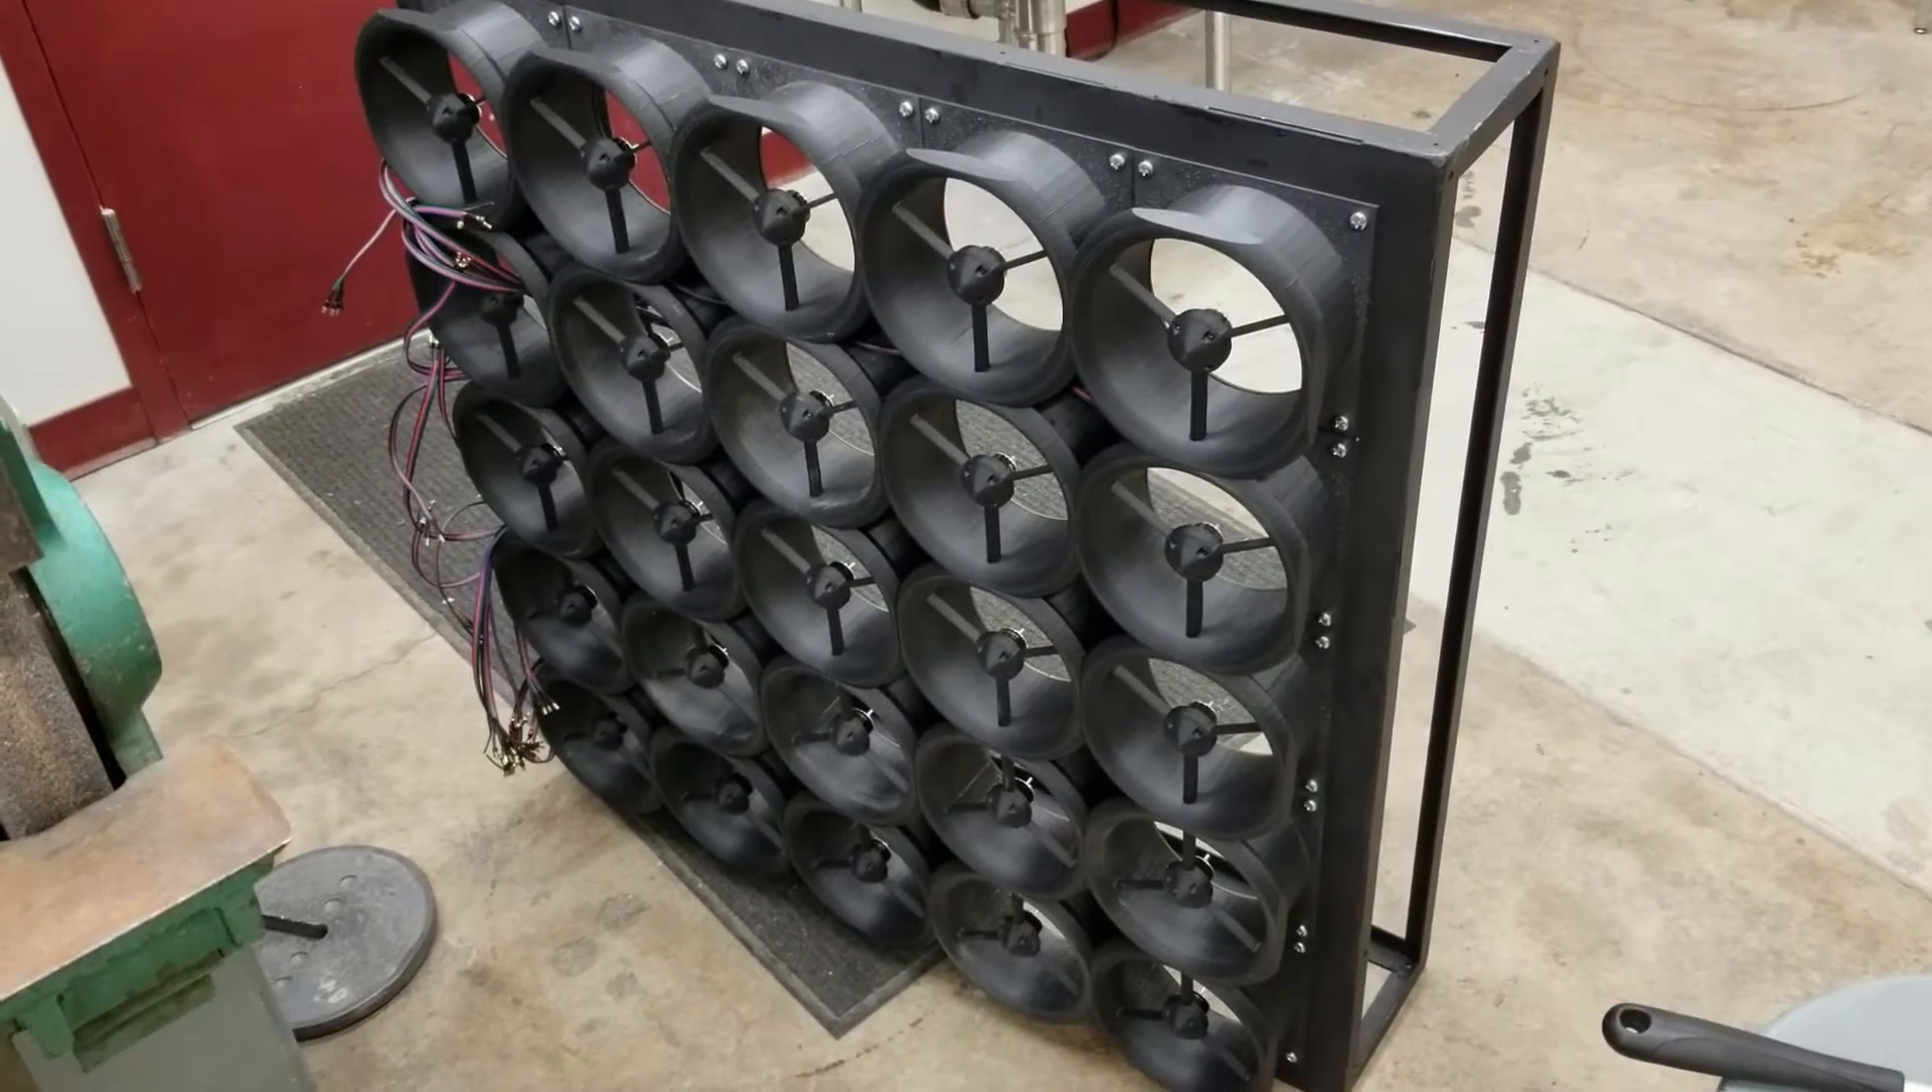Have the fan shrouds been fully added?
Yes.